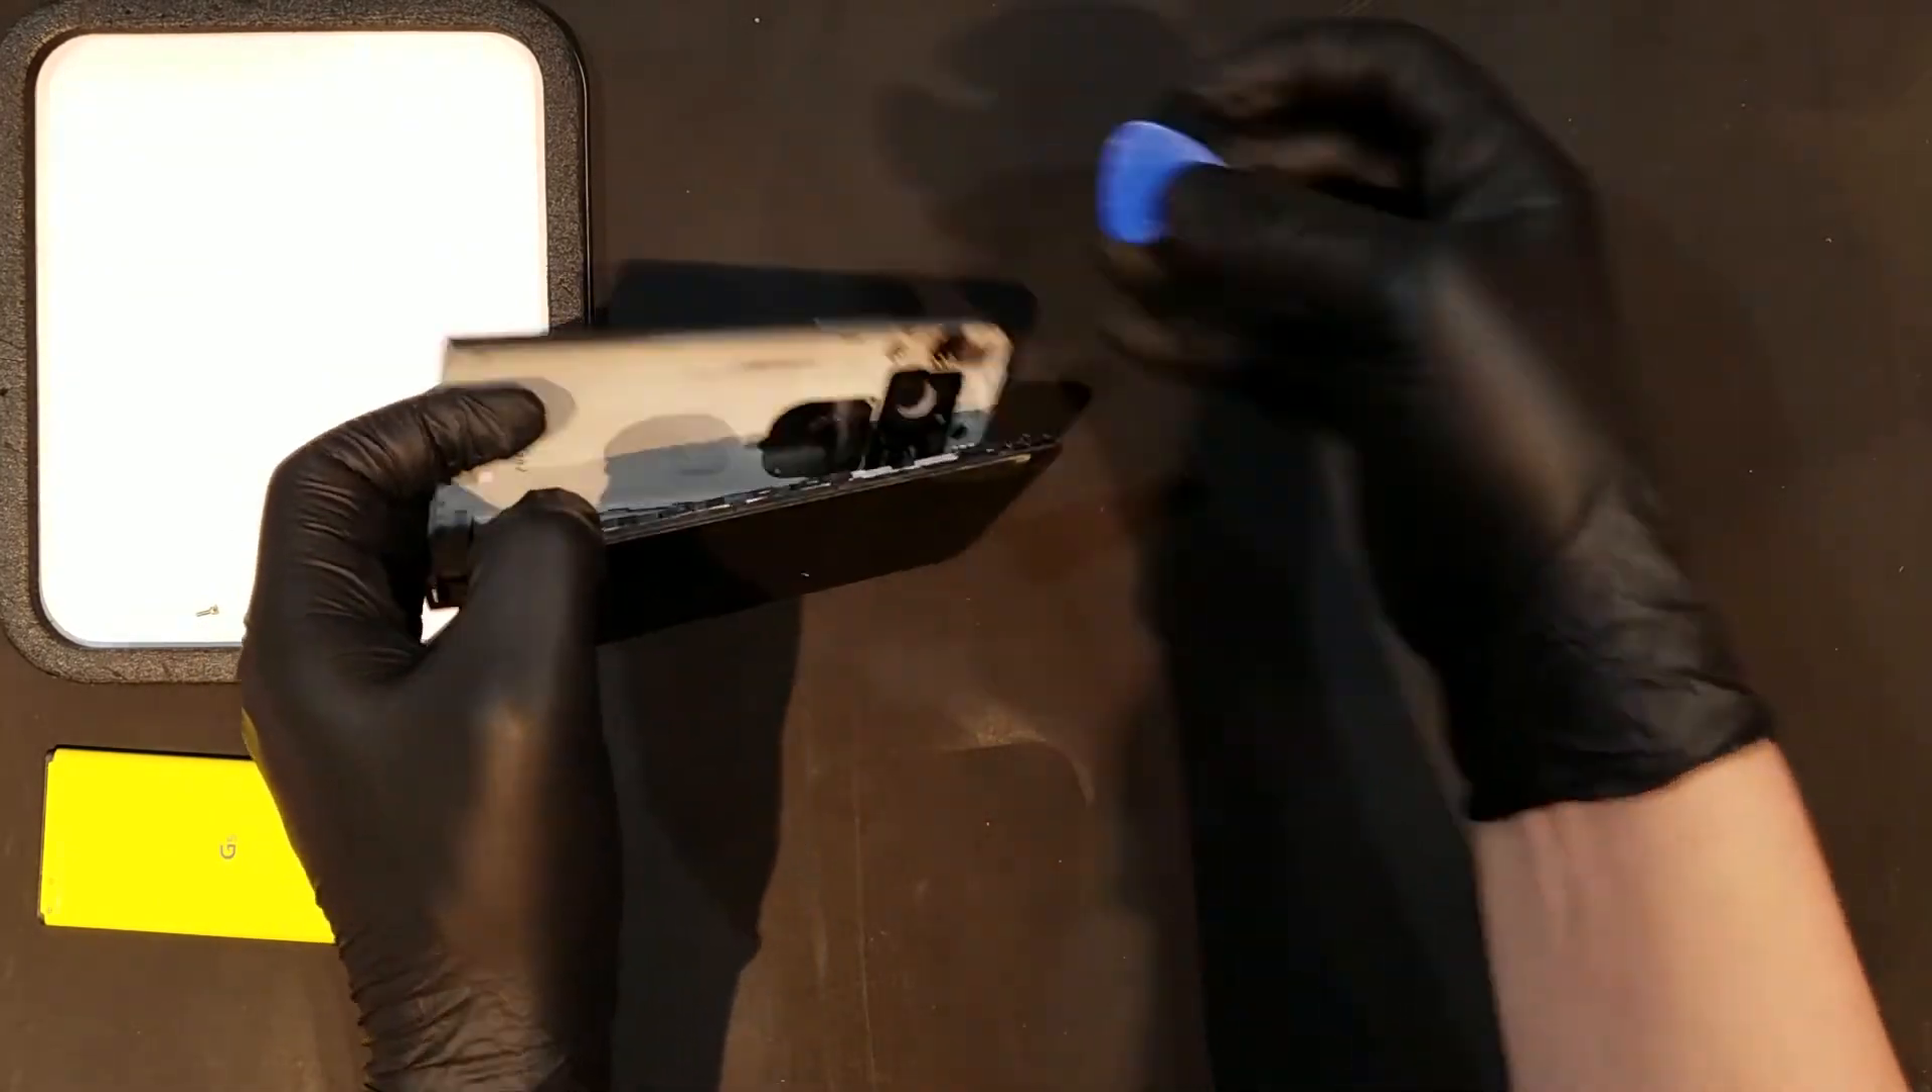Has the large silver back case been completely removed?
No.